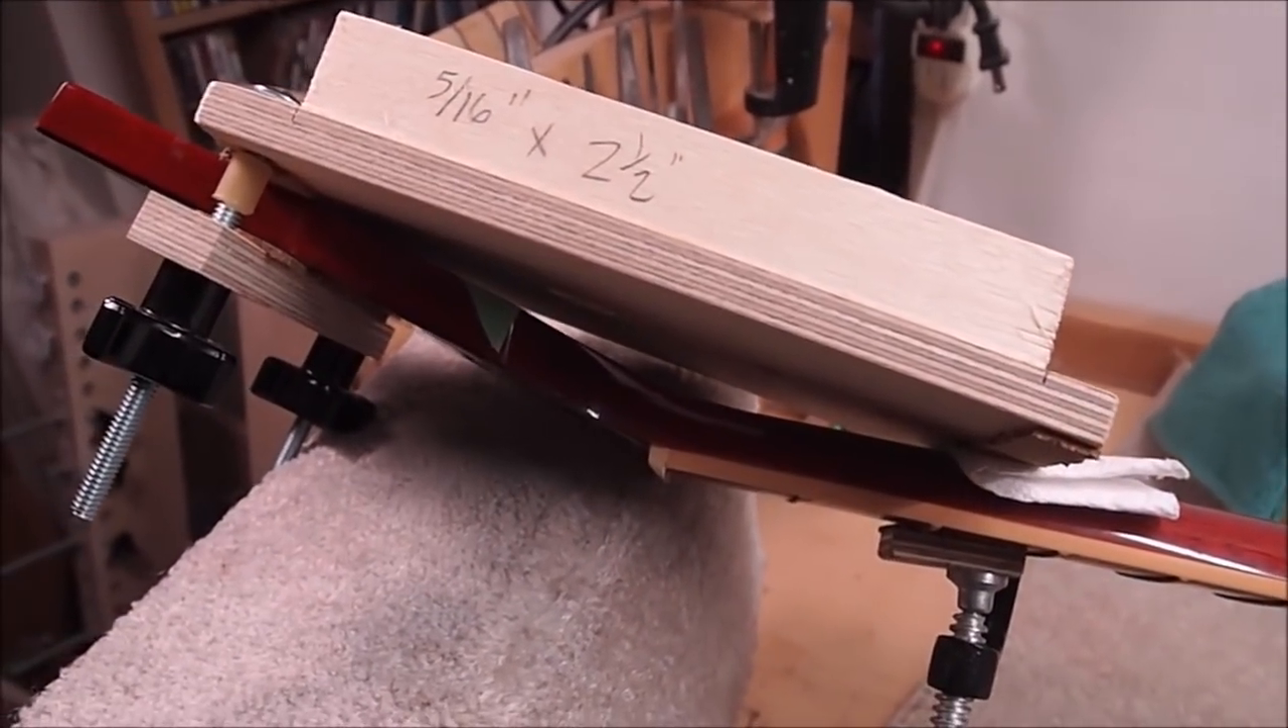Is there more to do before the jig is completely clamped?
No.